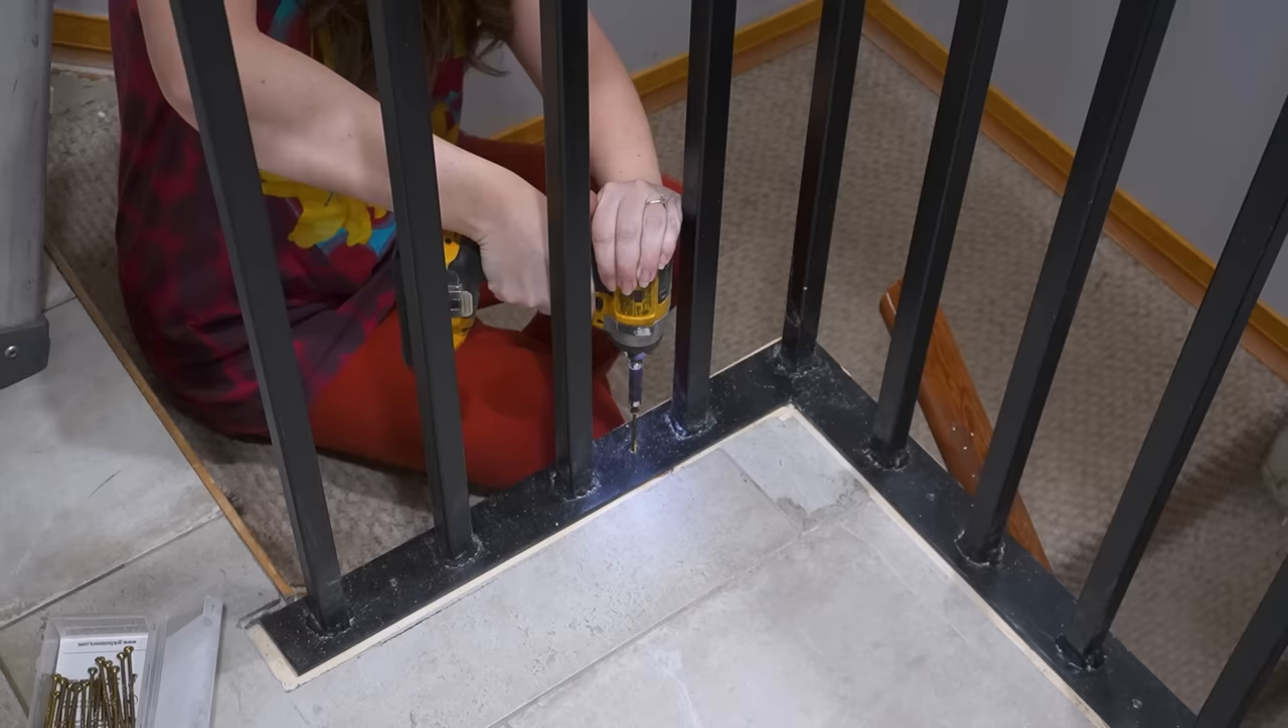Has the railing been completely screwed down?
No.